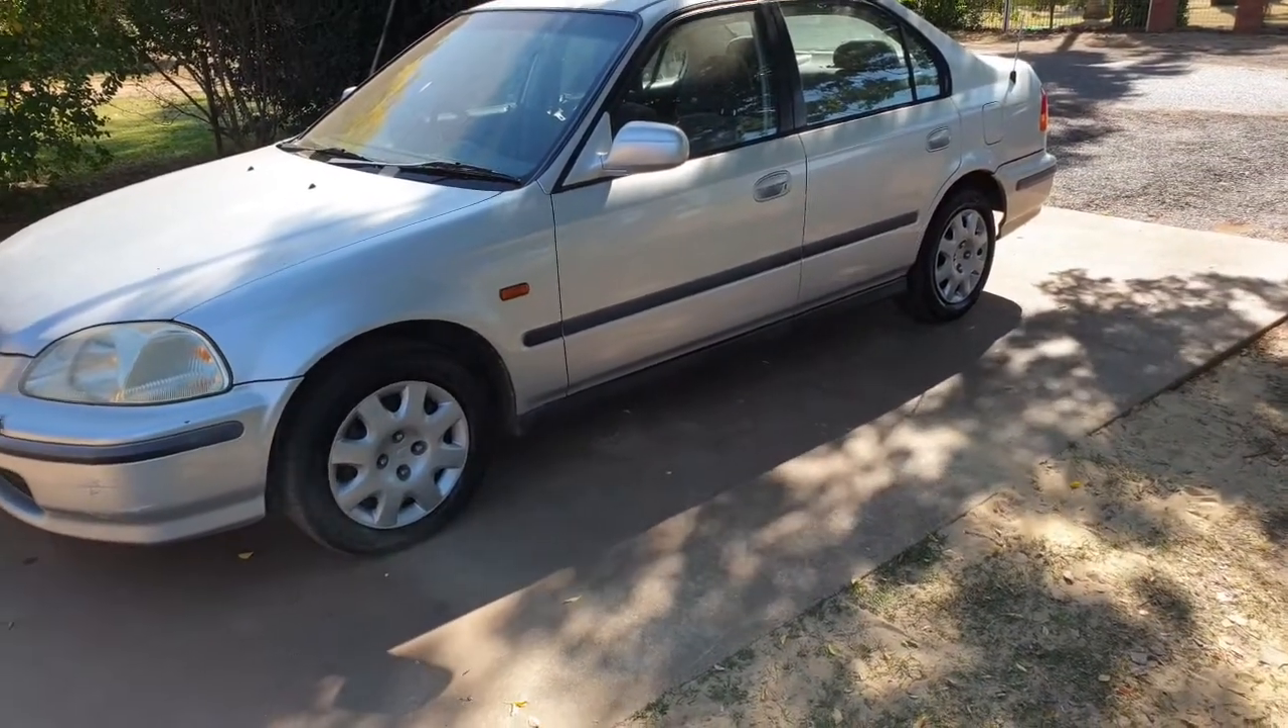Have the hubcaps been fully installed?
Yes.